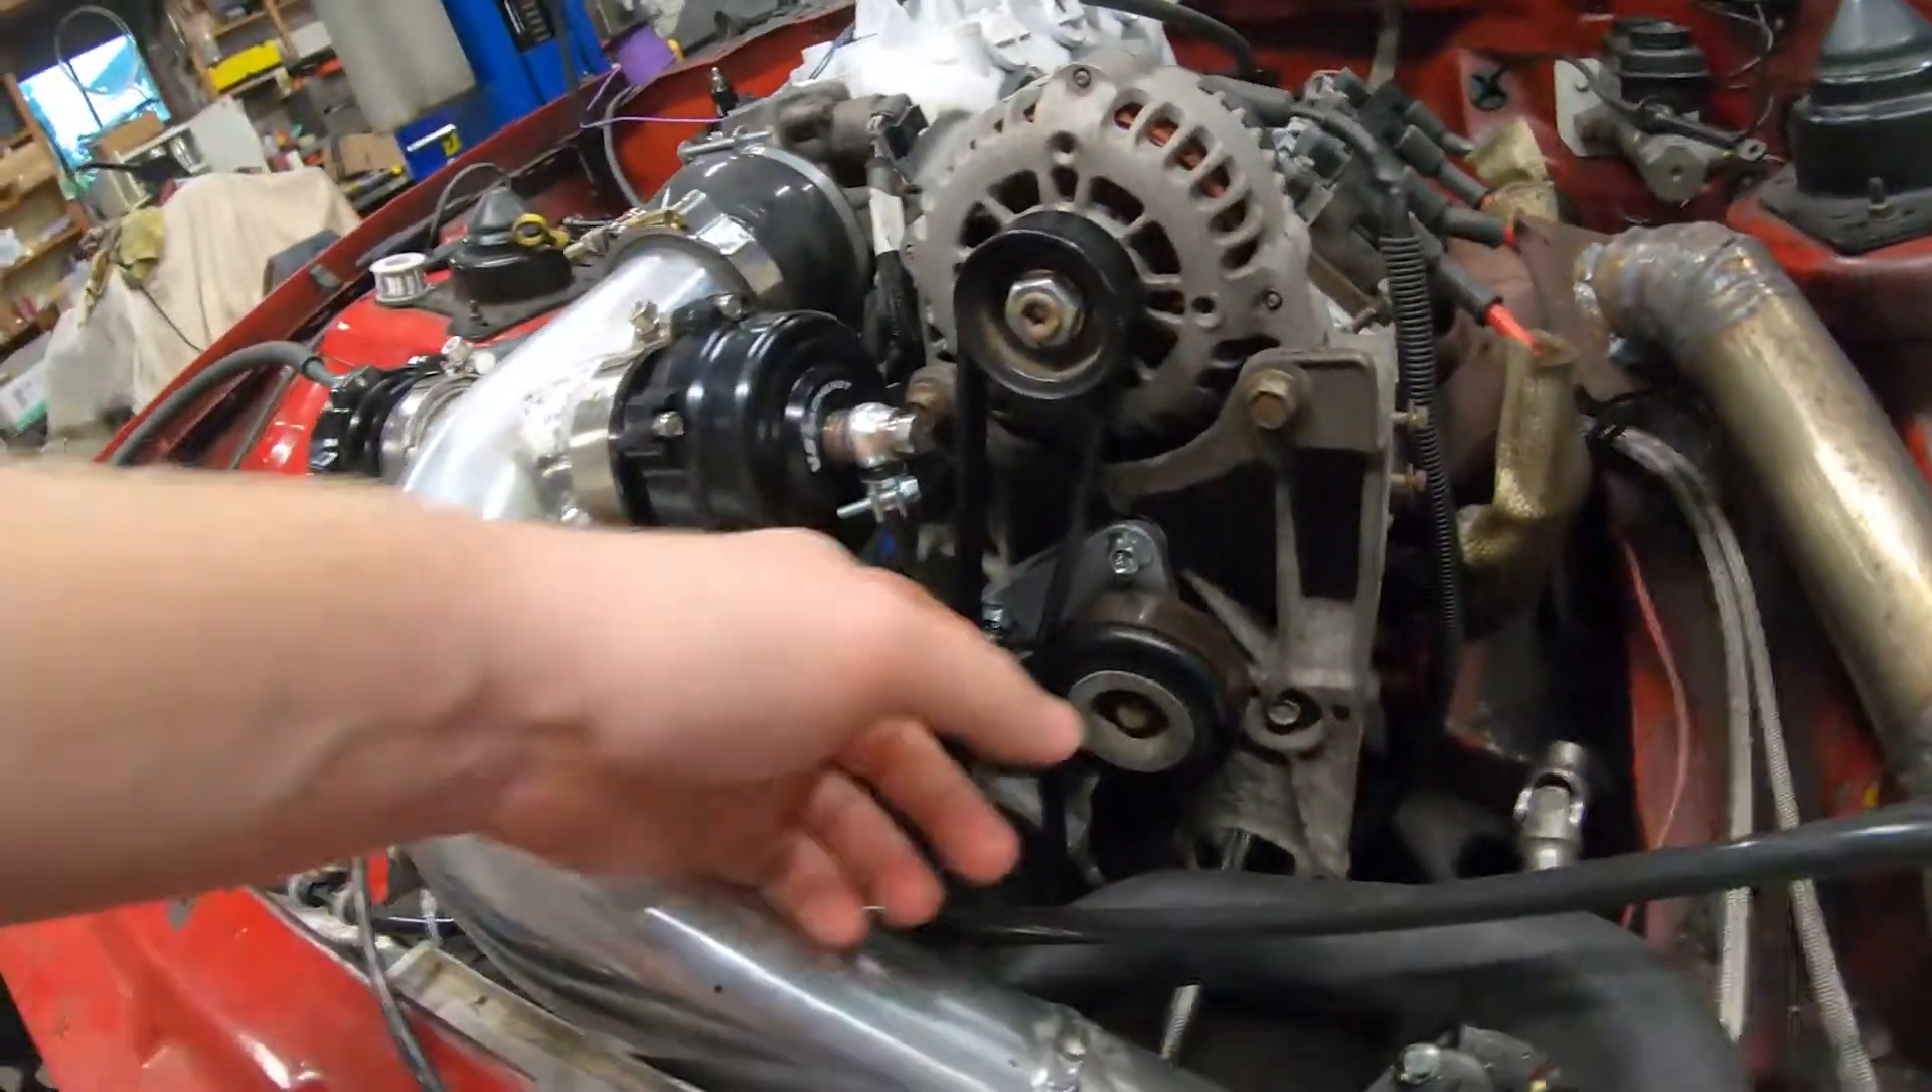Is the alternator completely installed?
Yes.